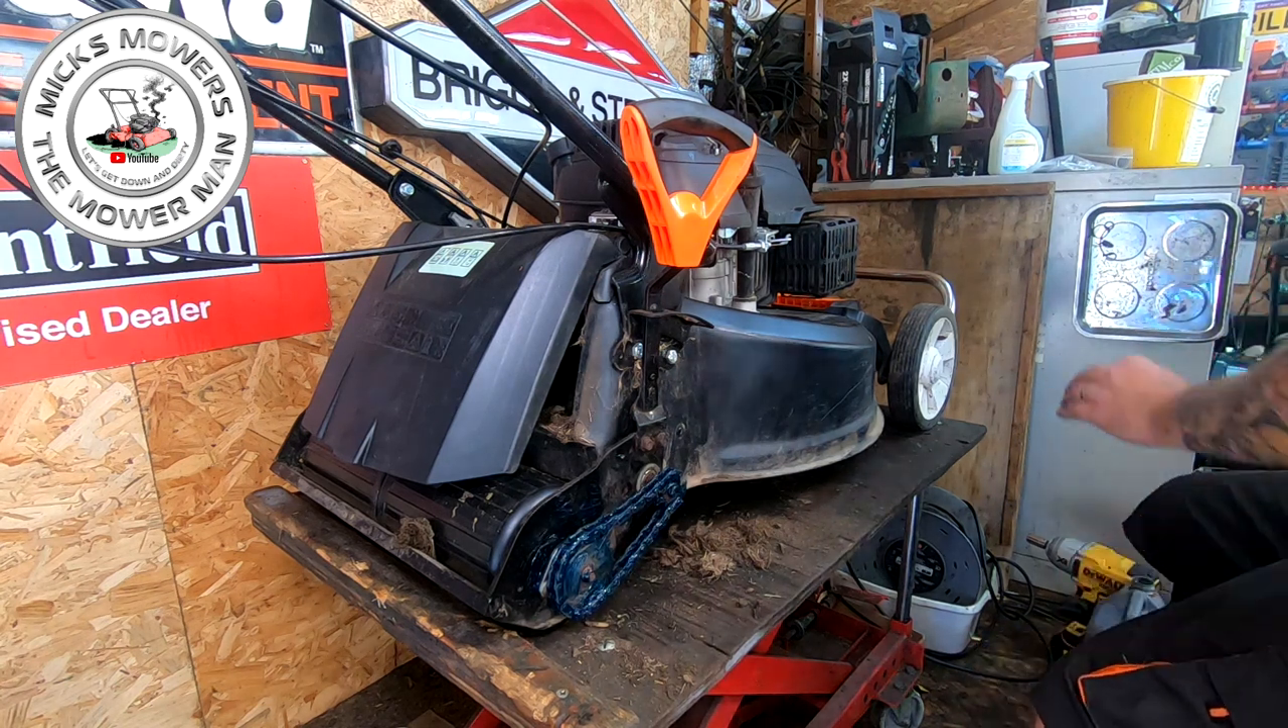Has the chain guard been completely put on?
No.